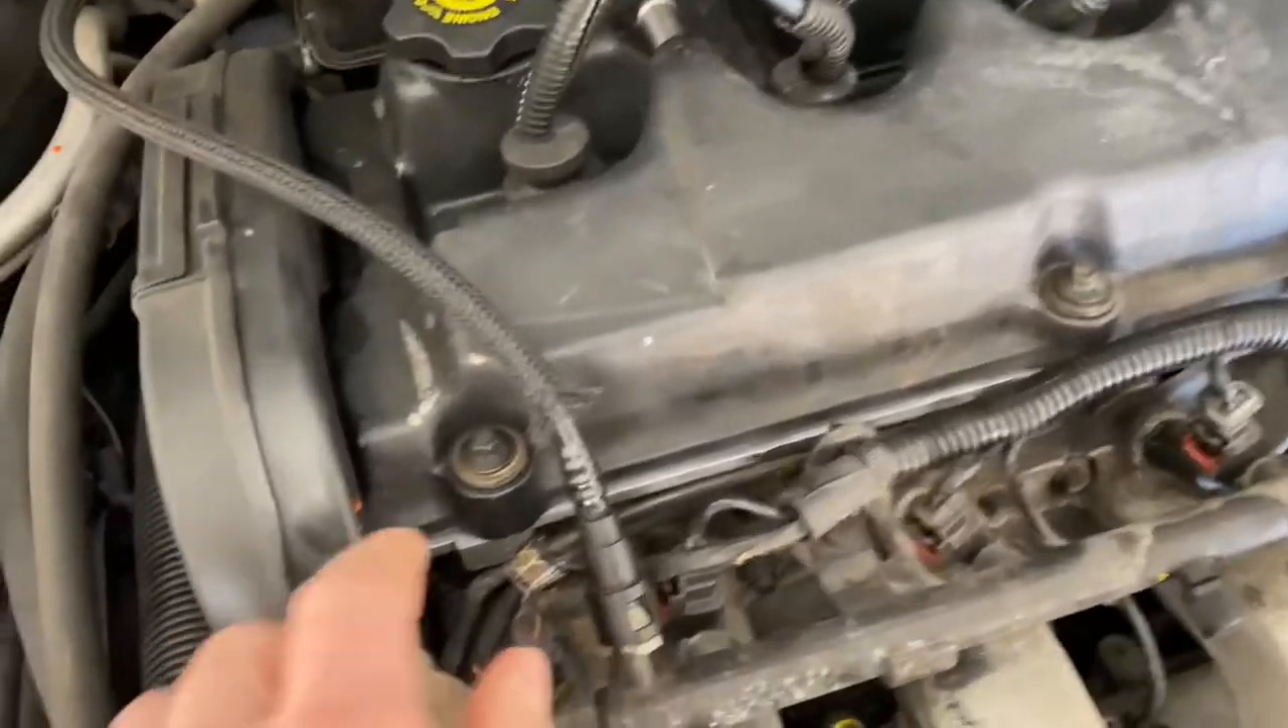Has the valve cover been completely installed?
Yes.